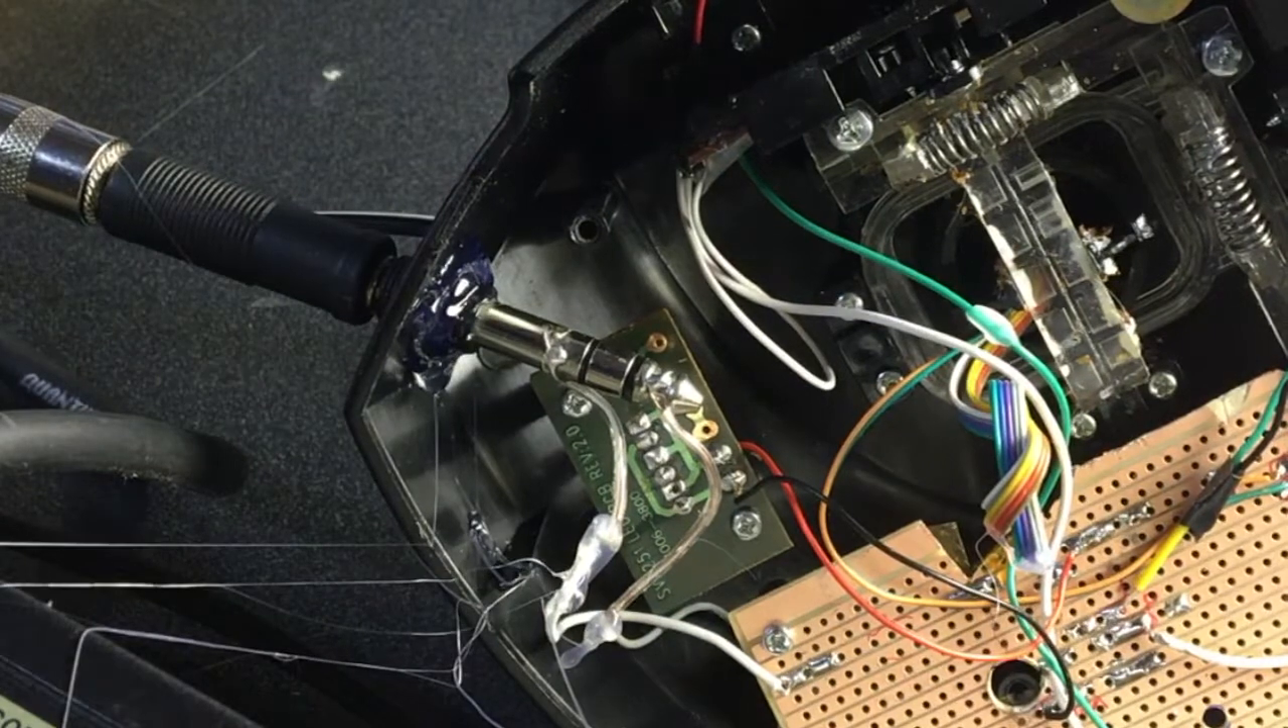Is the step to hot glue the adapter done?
Yes.